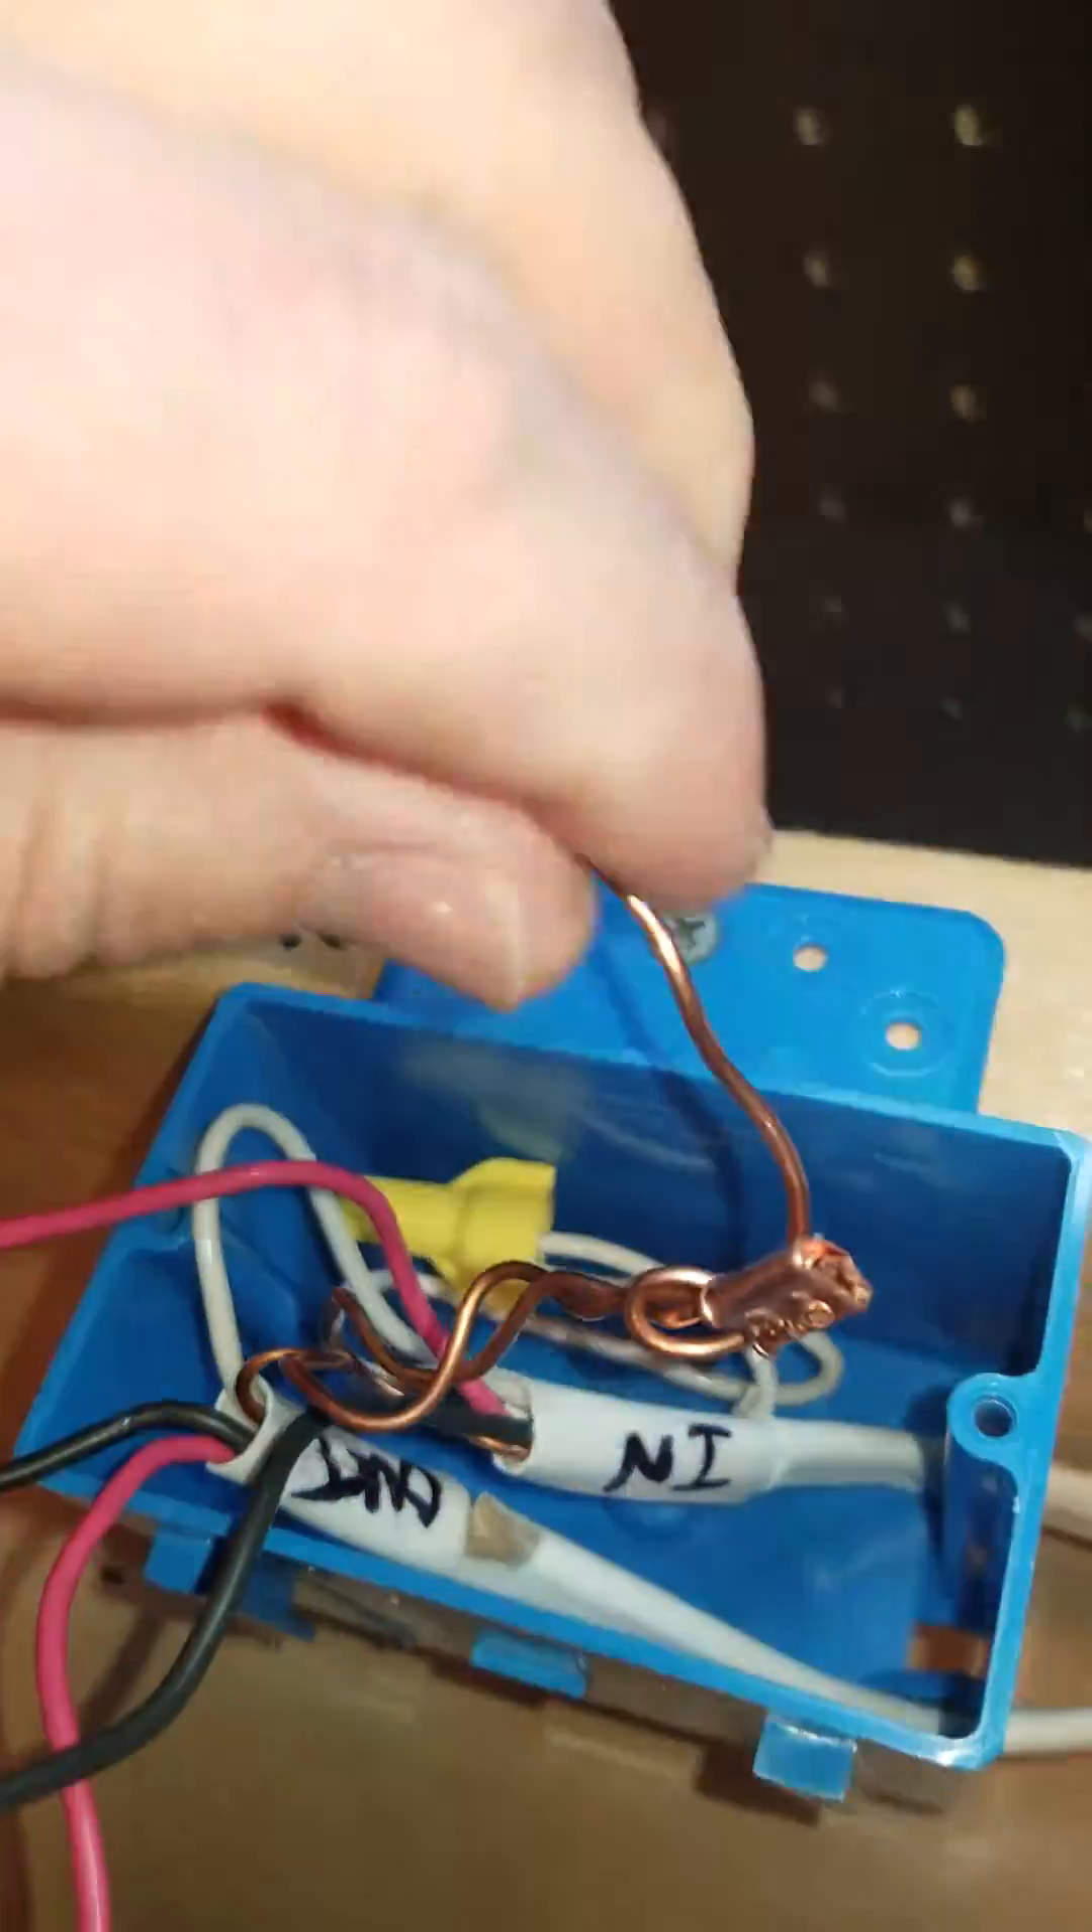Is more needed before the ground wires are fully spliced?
No.